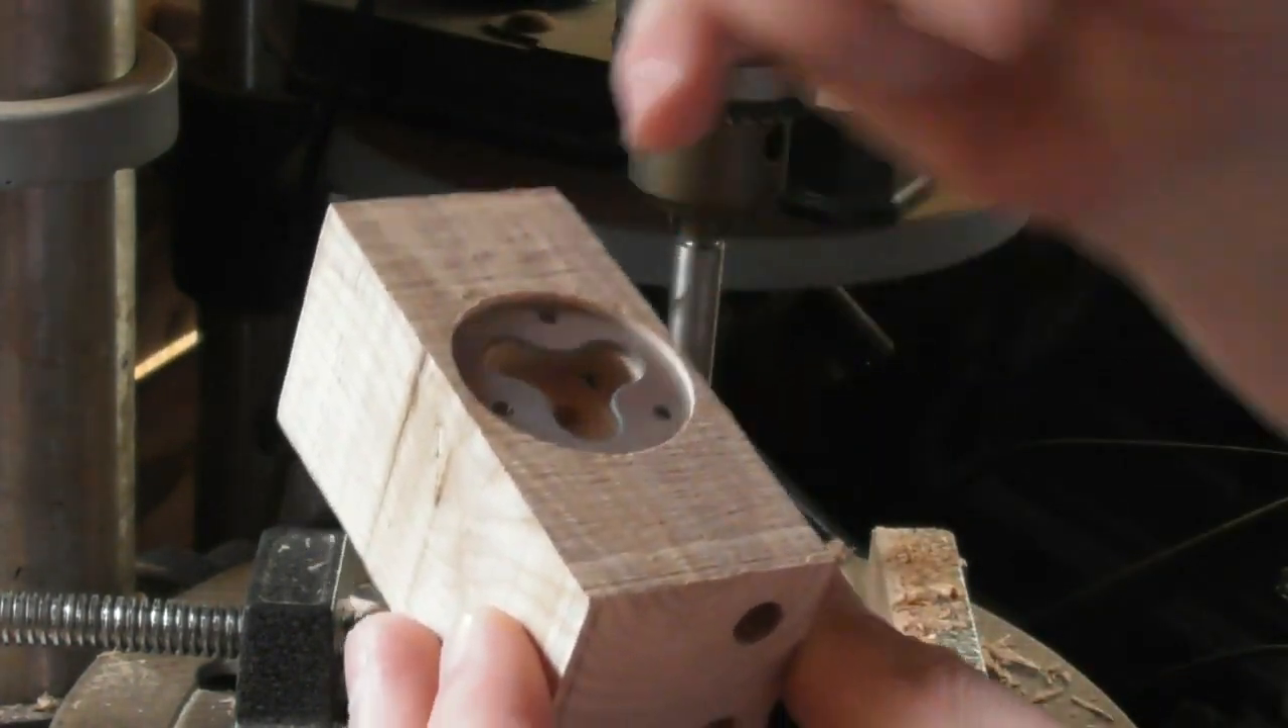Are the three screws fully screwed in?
No.